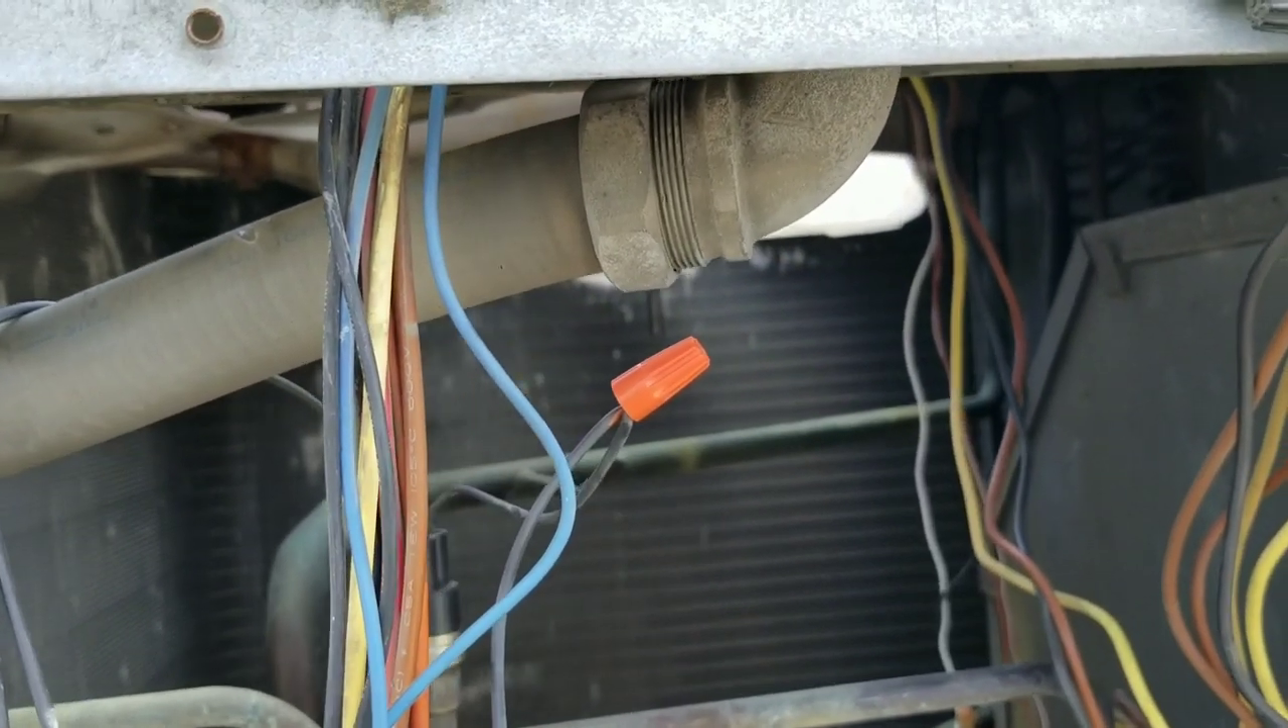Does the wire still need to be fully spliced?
No.